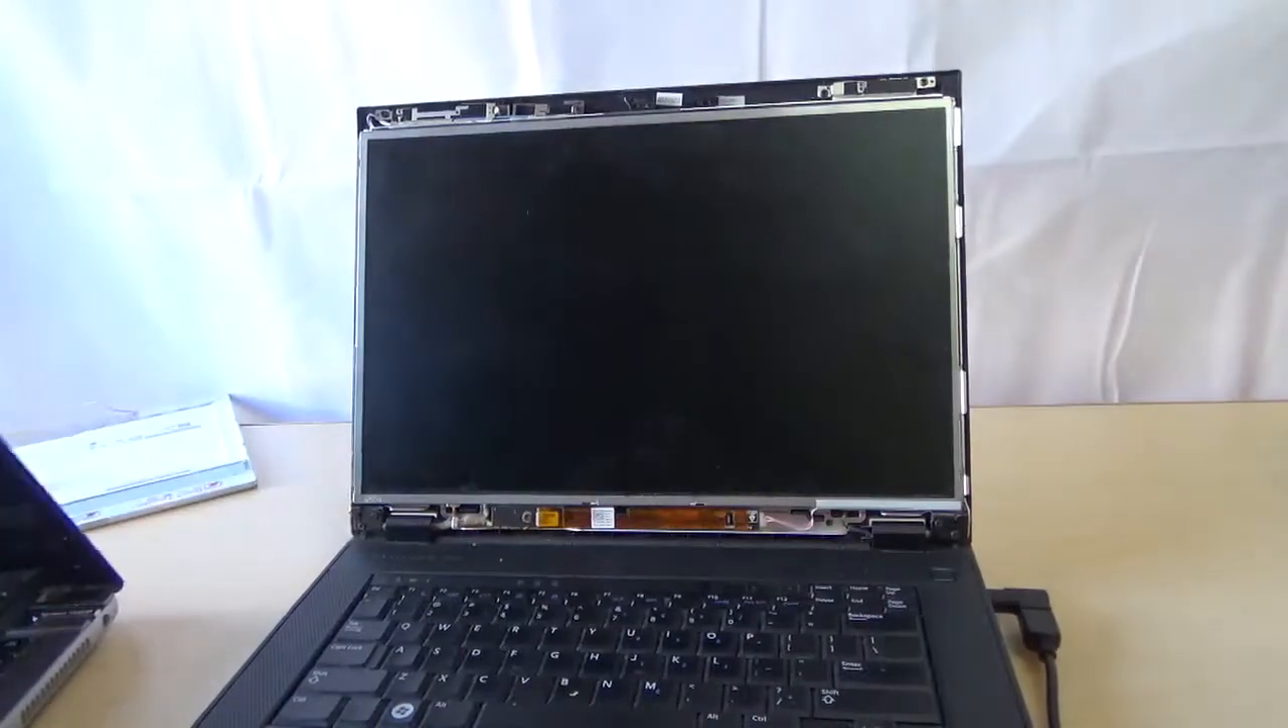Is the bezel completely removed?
Yes.